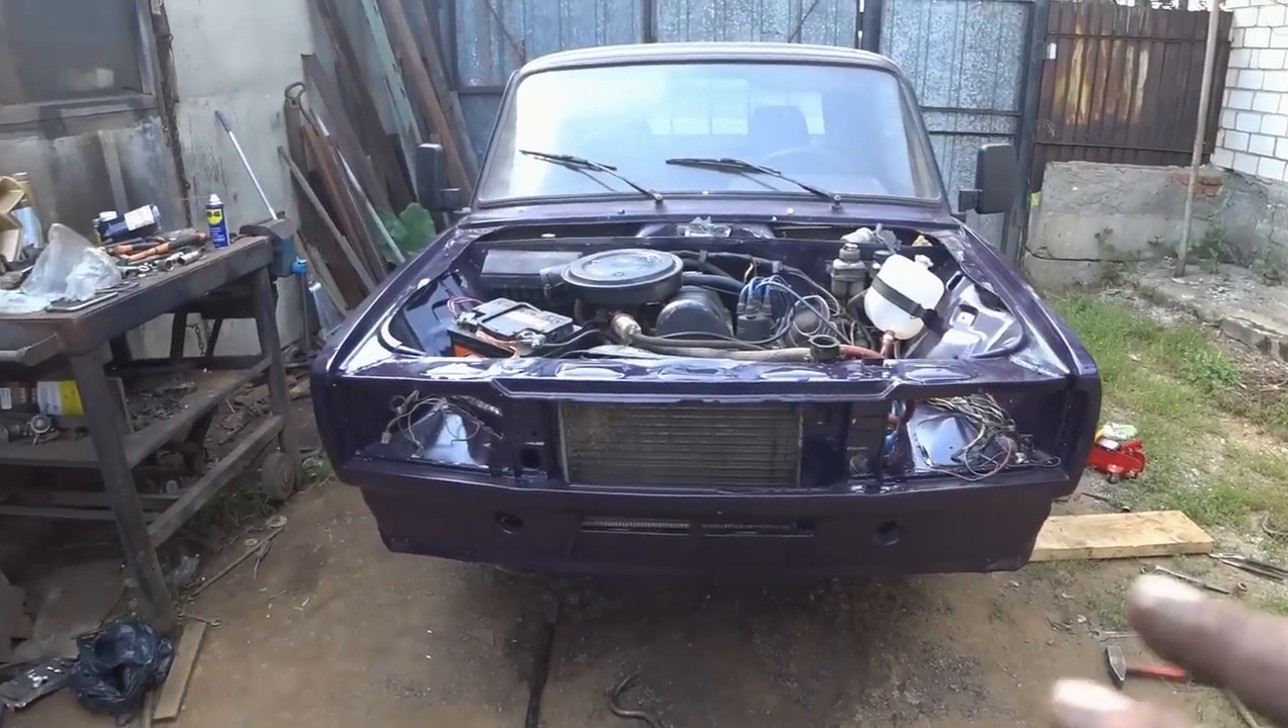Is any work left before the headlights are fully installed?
Yes.